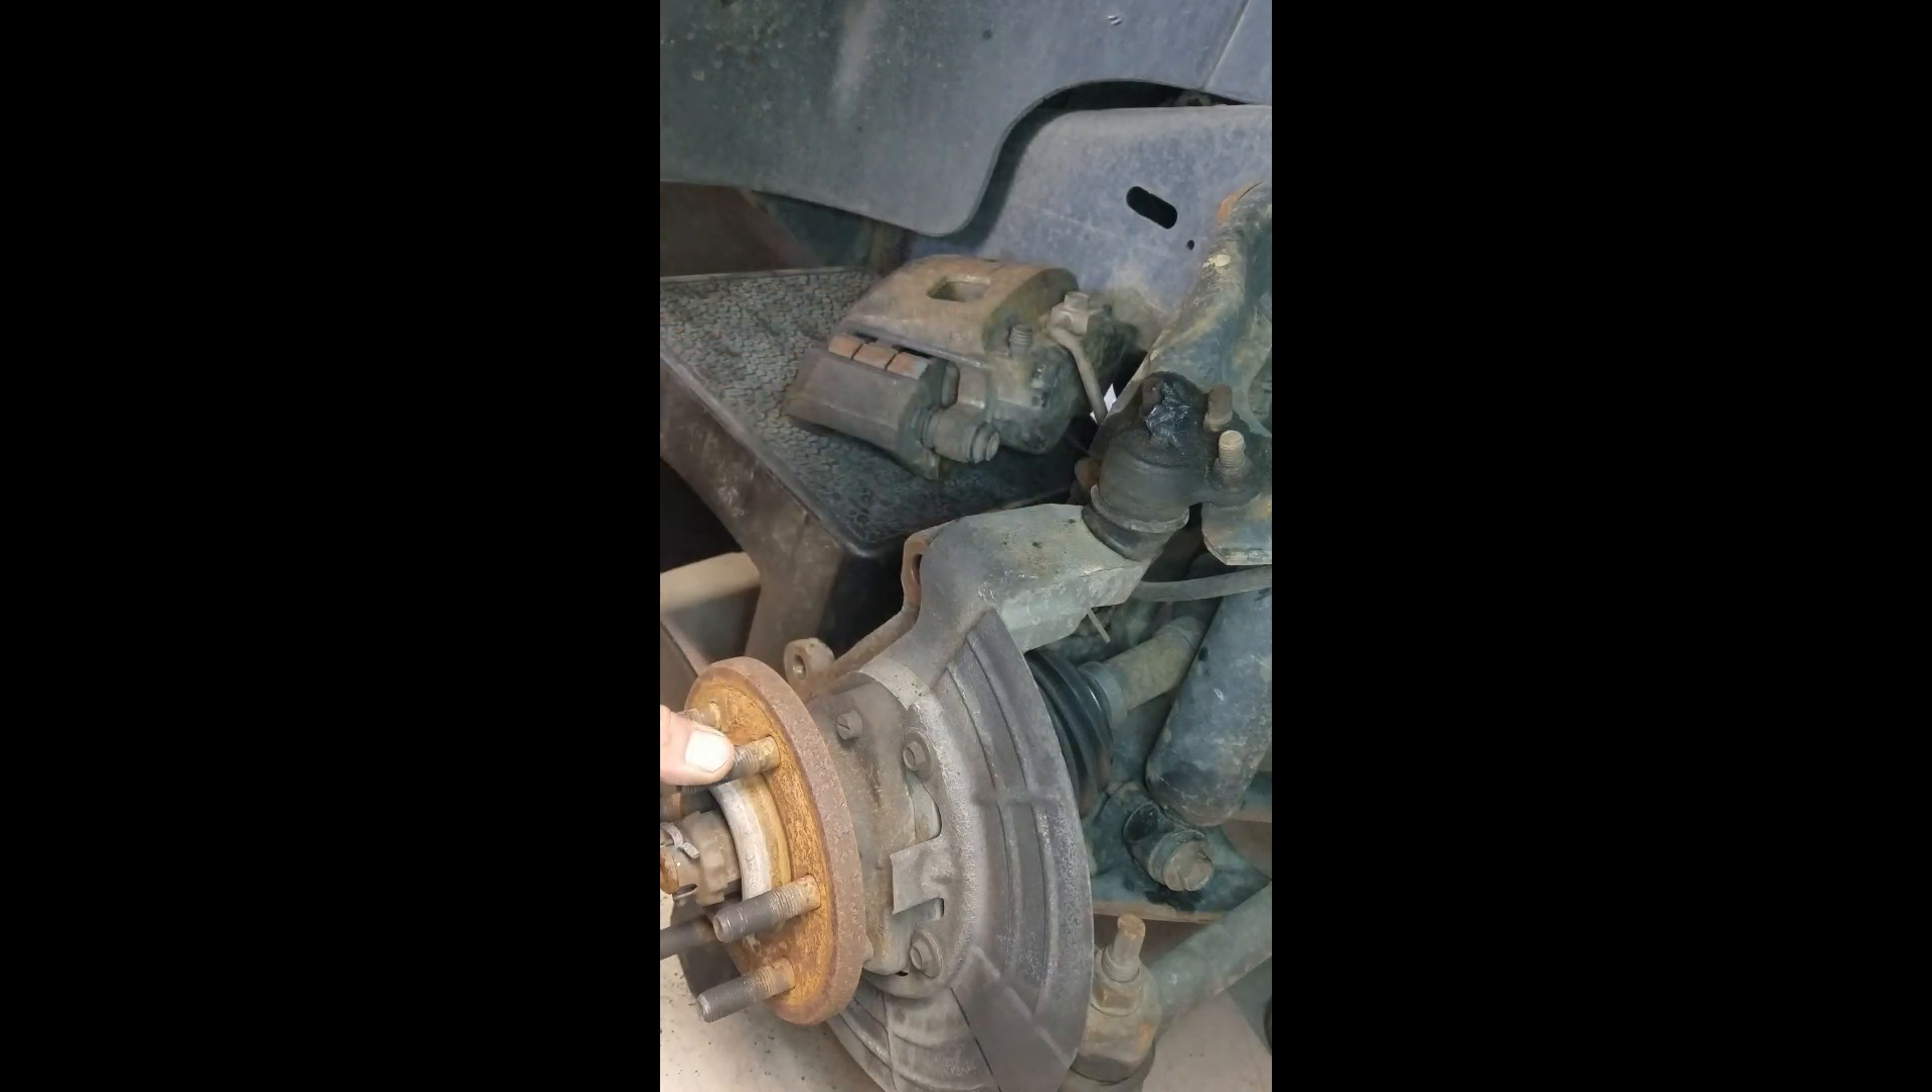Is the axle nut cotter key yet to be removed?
Yes.